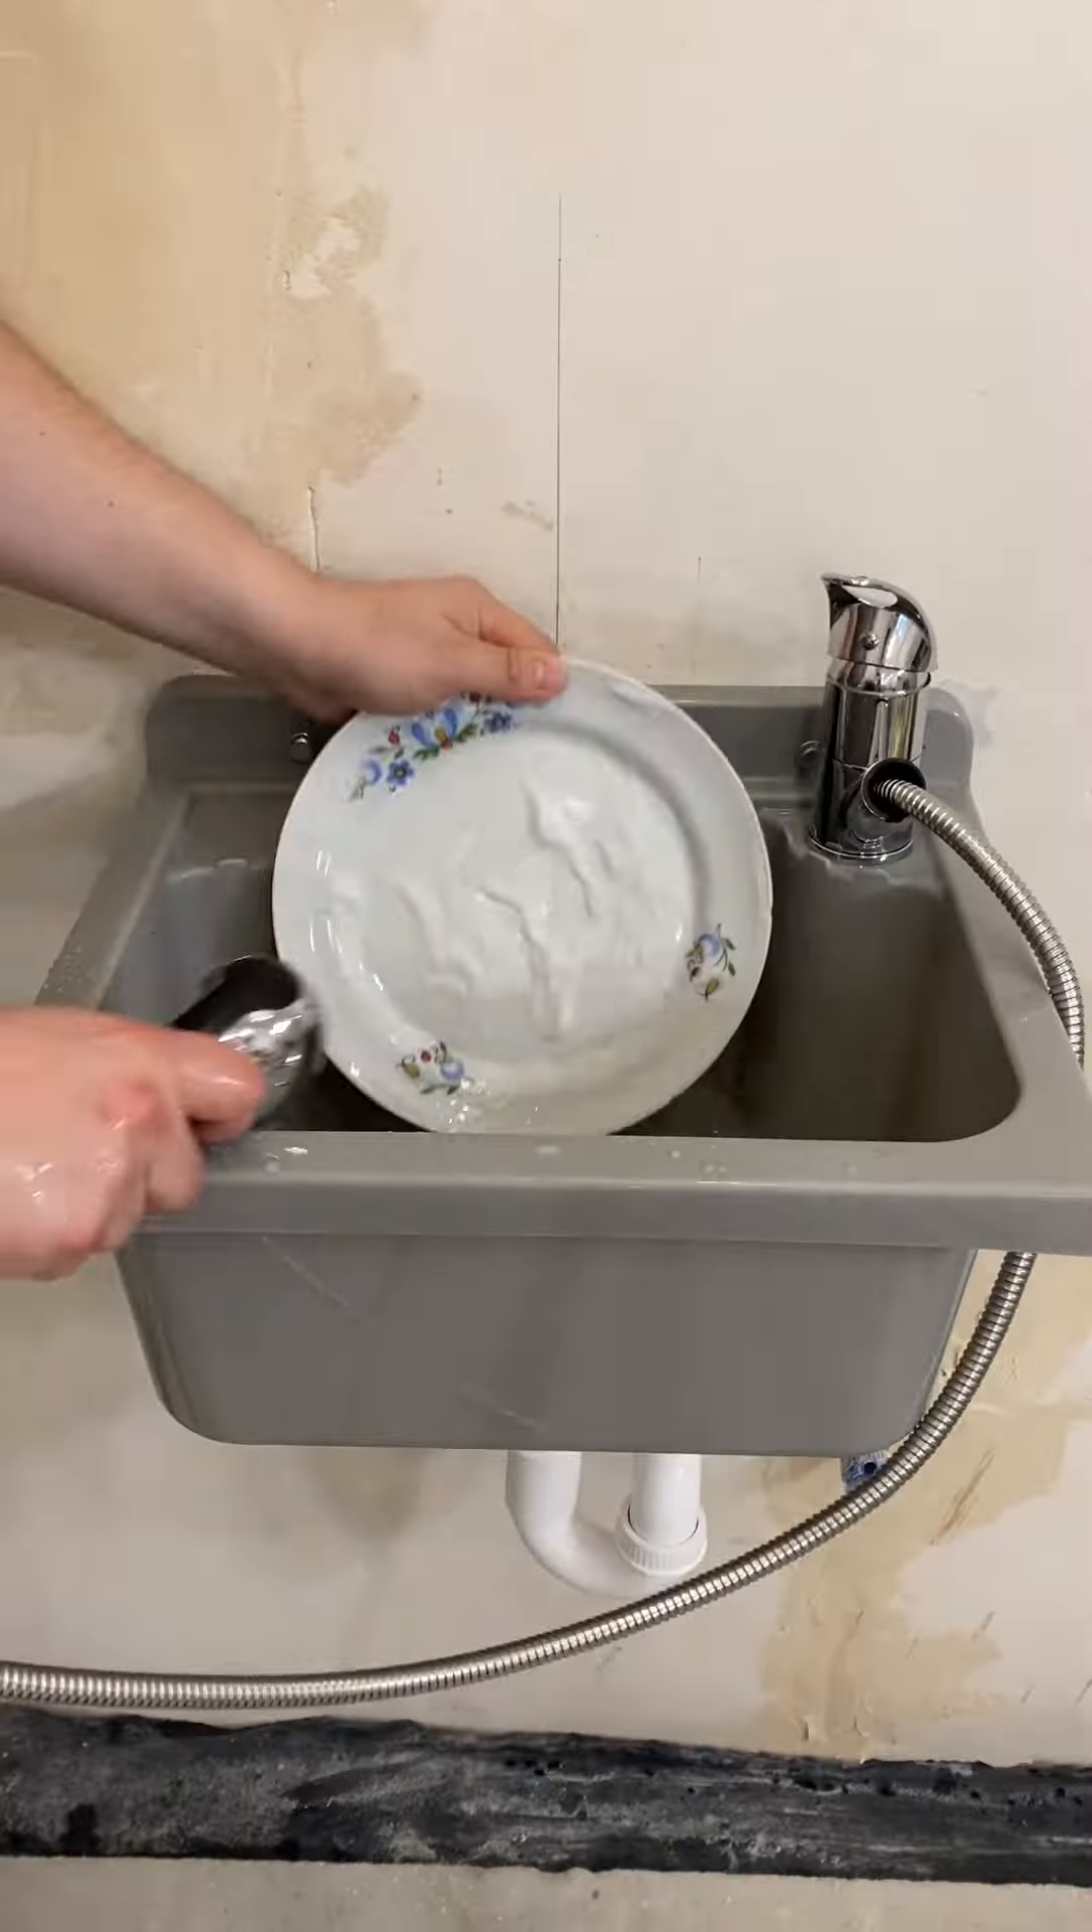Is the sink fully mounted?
Yes.